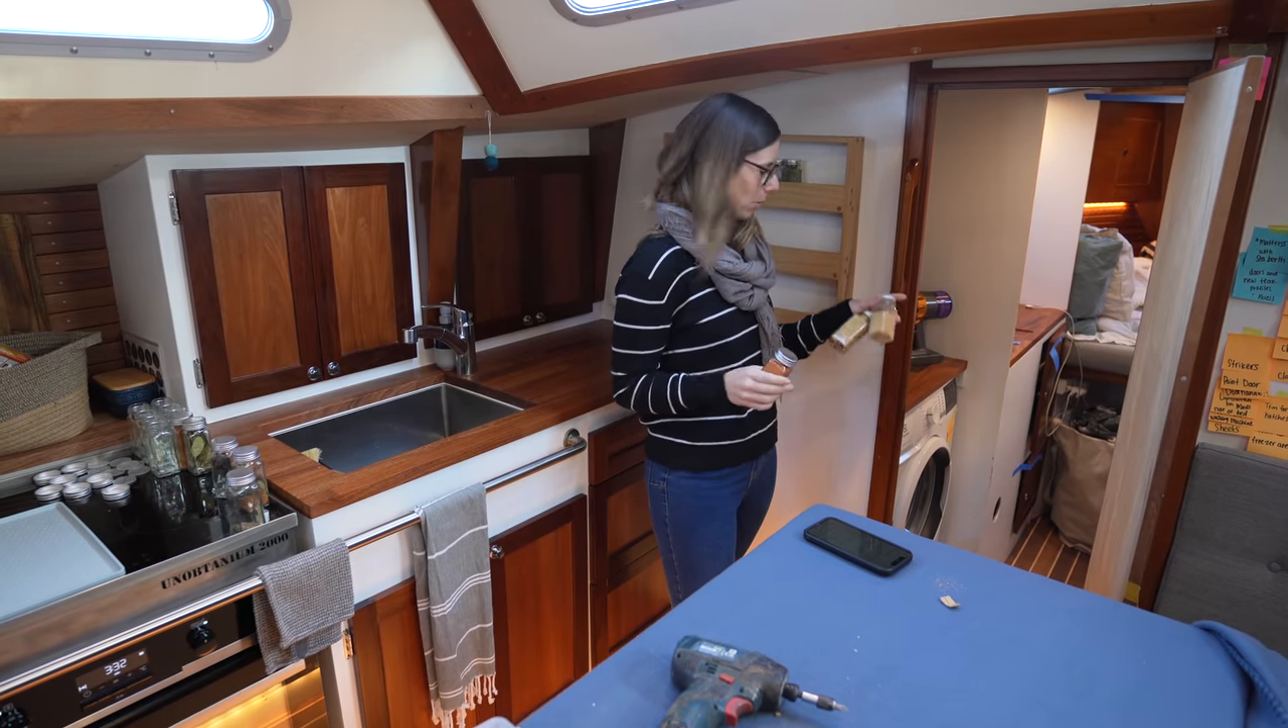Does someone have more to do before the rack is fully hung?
No.